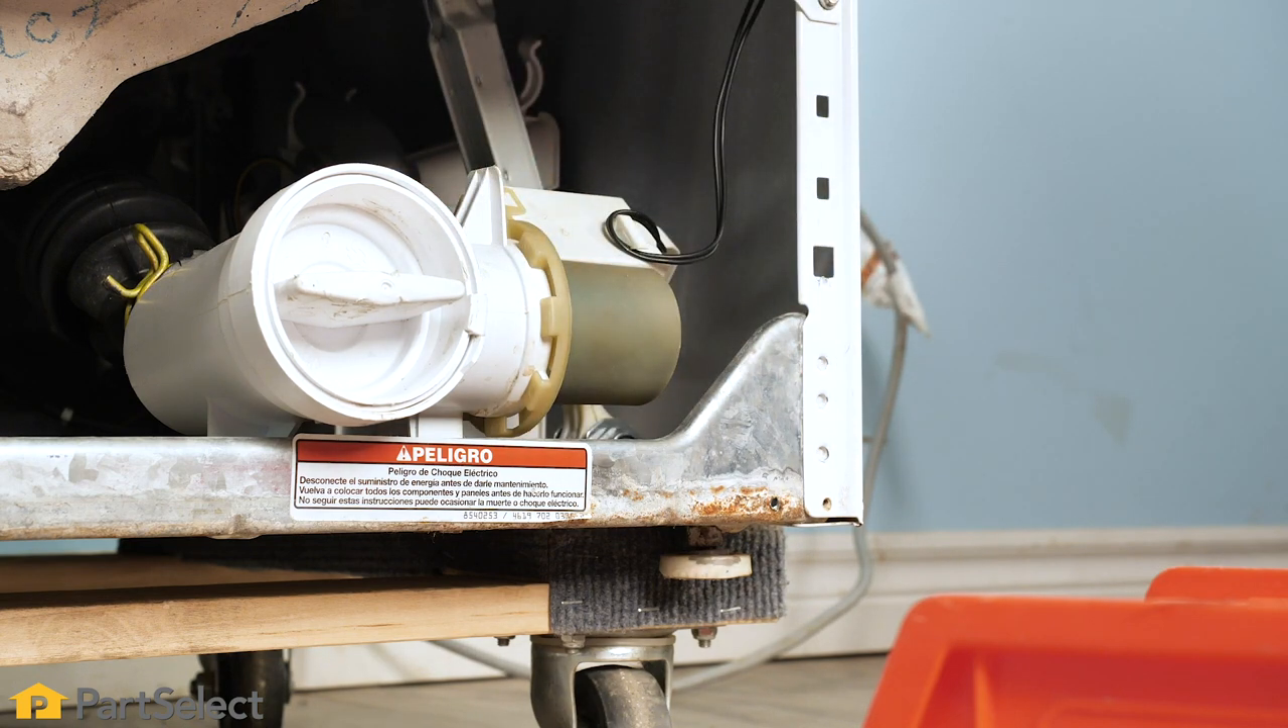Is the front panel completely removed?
Yes.